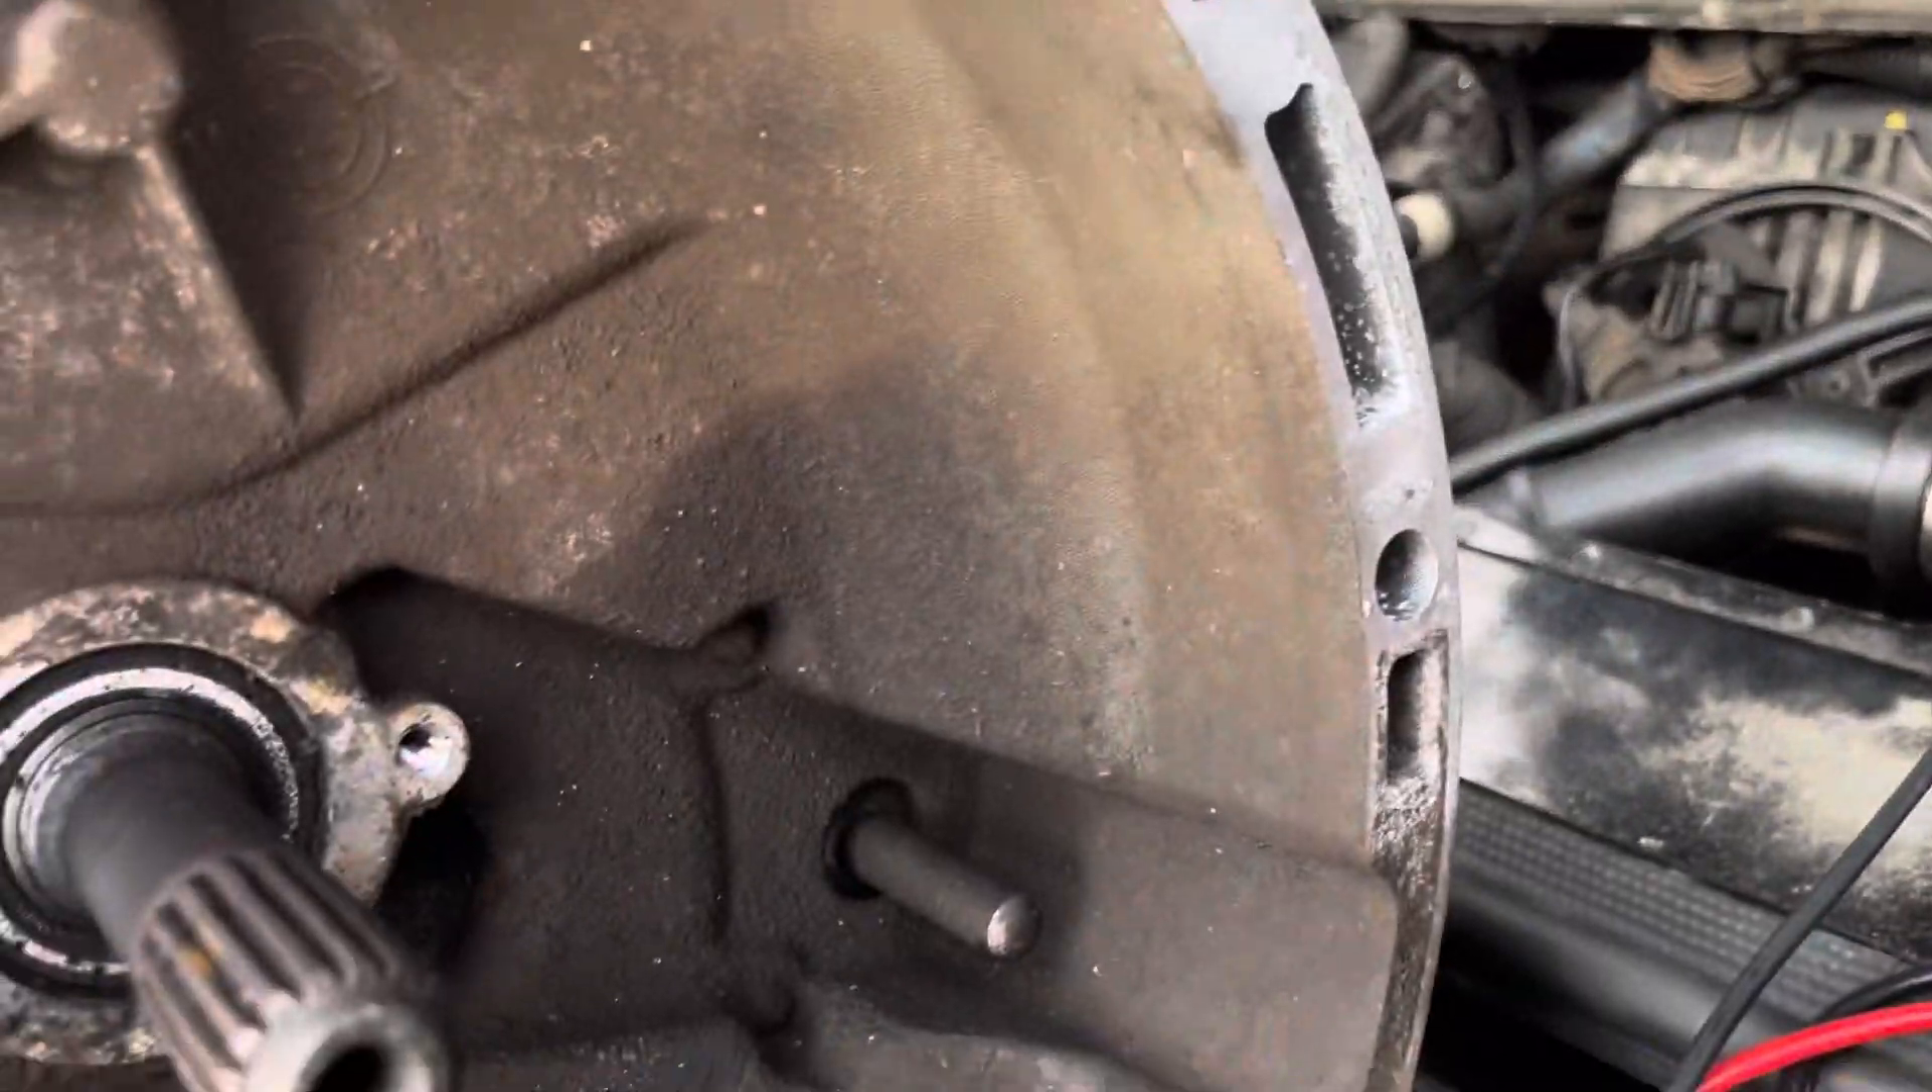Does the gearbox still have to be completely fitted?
Yes.